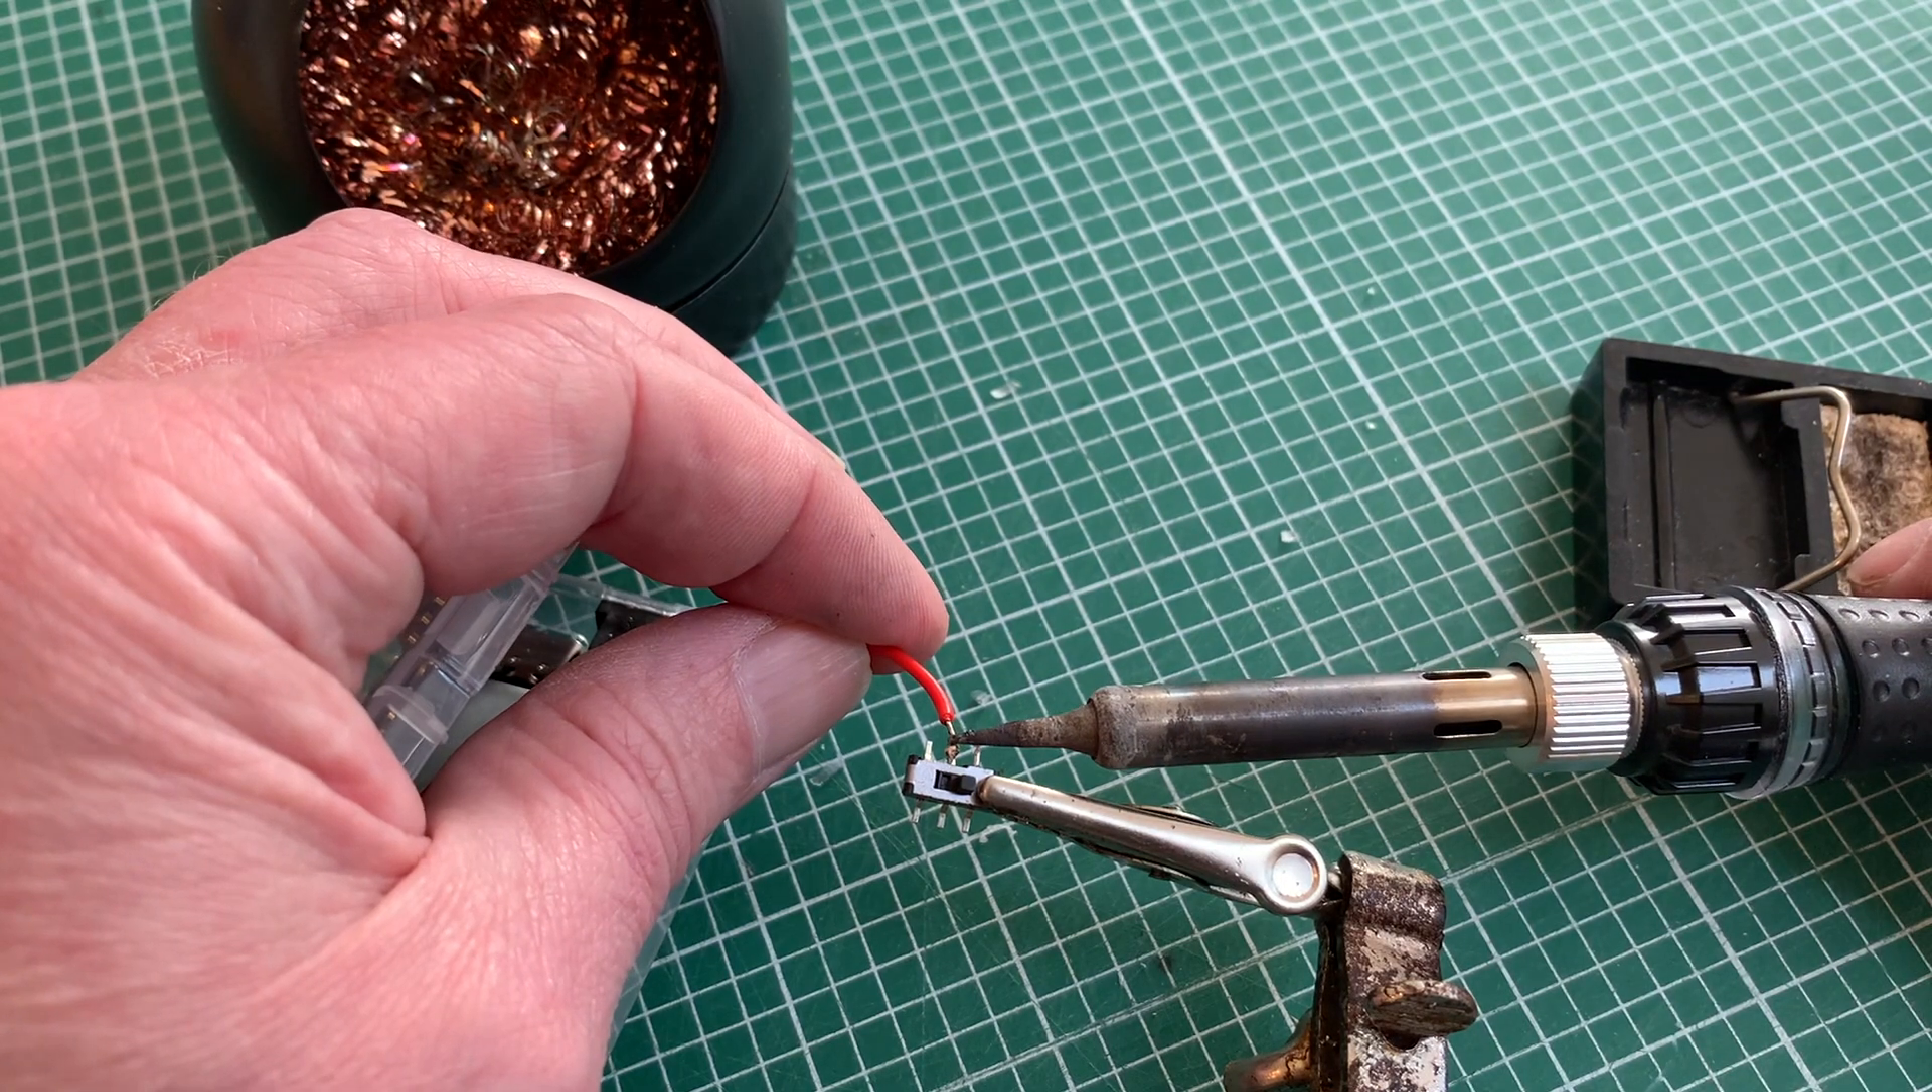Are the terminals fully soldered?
No.